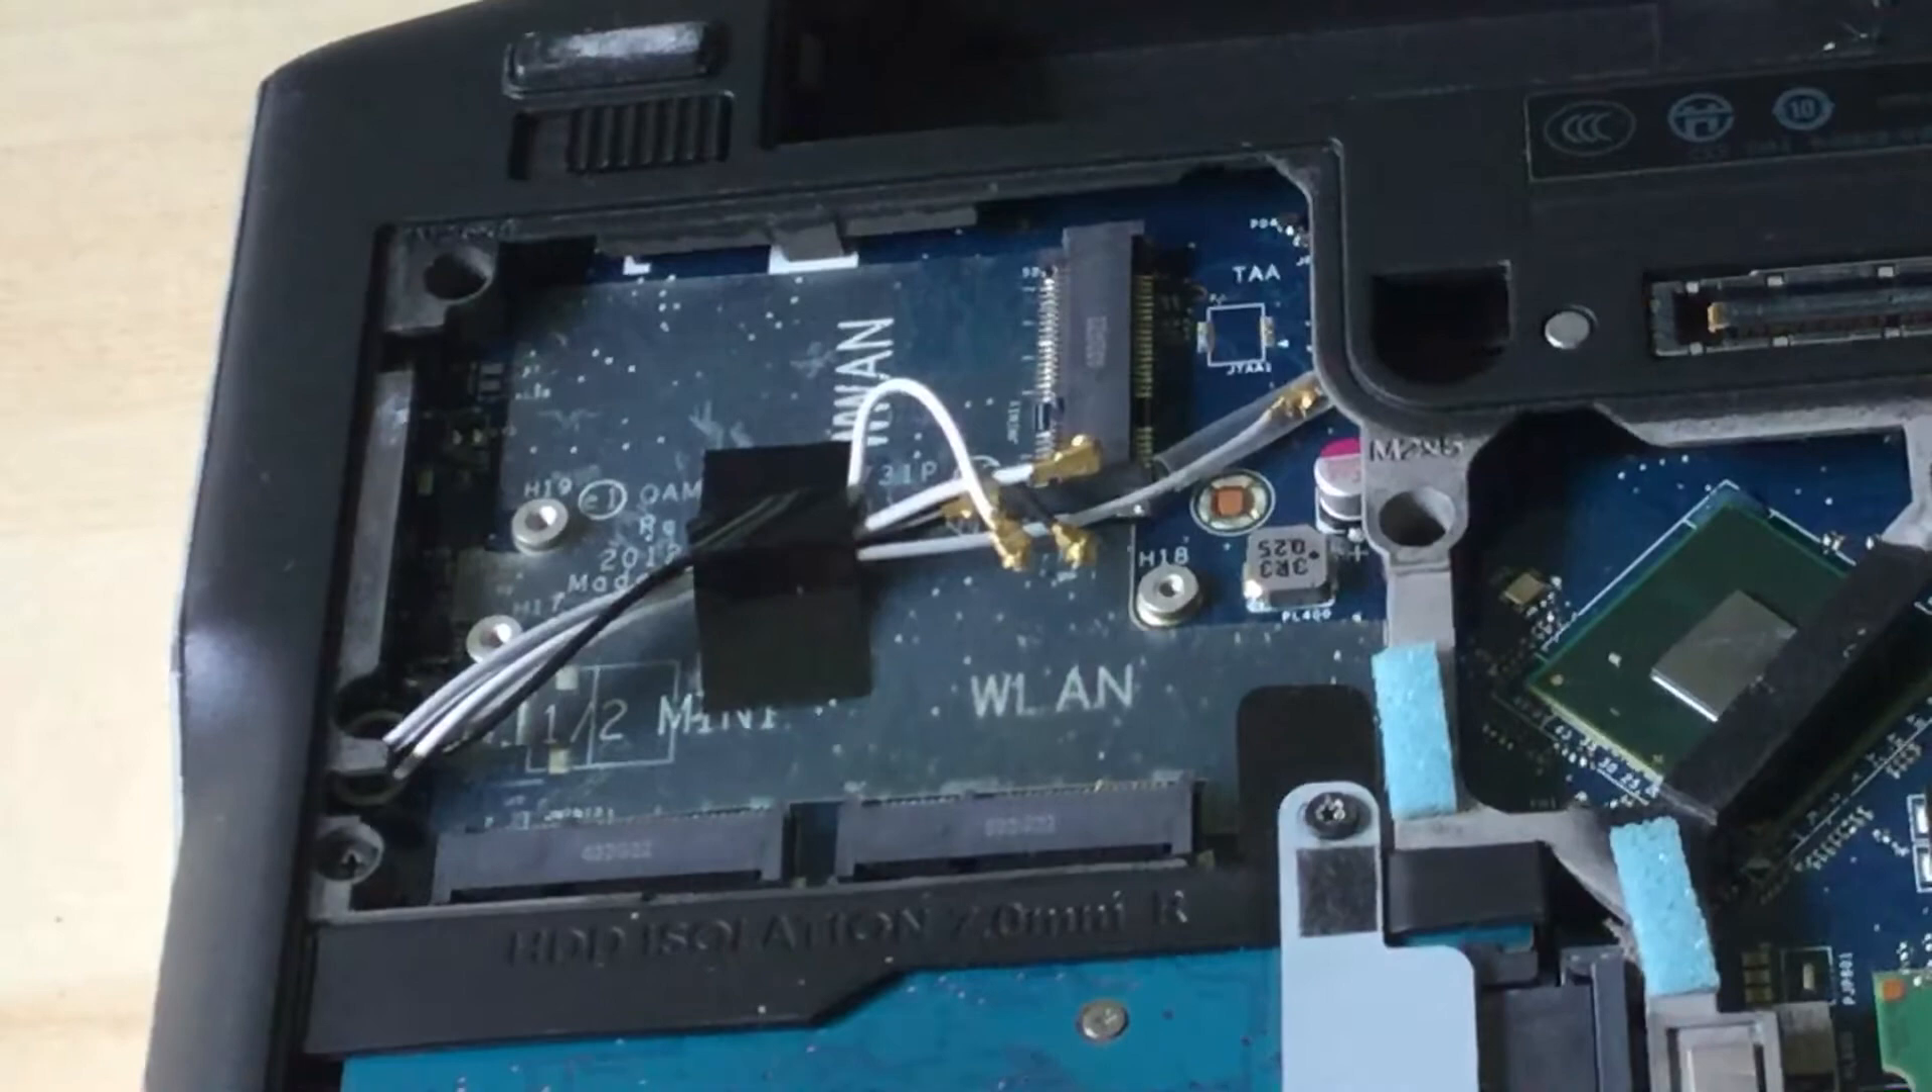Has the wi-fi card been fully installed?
No.